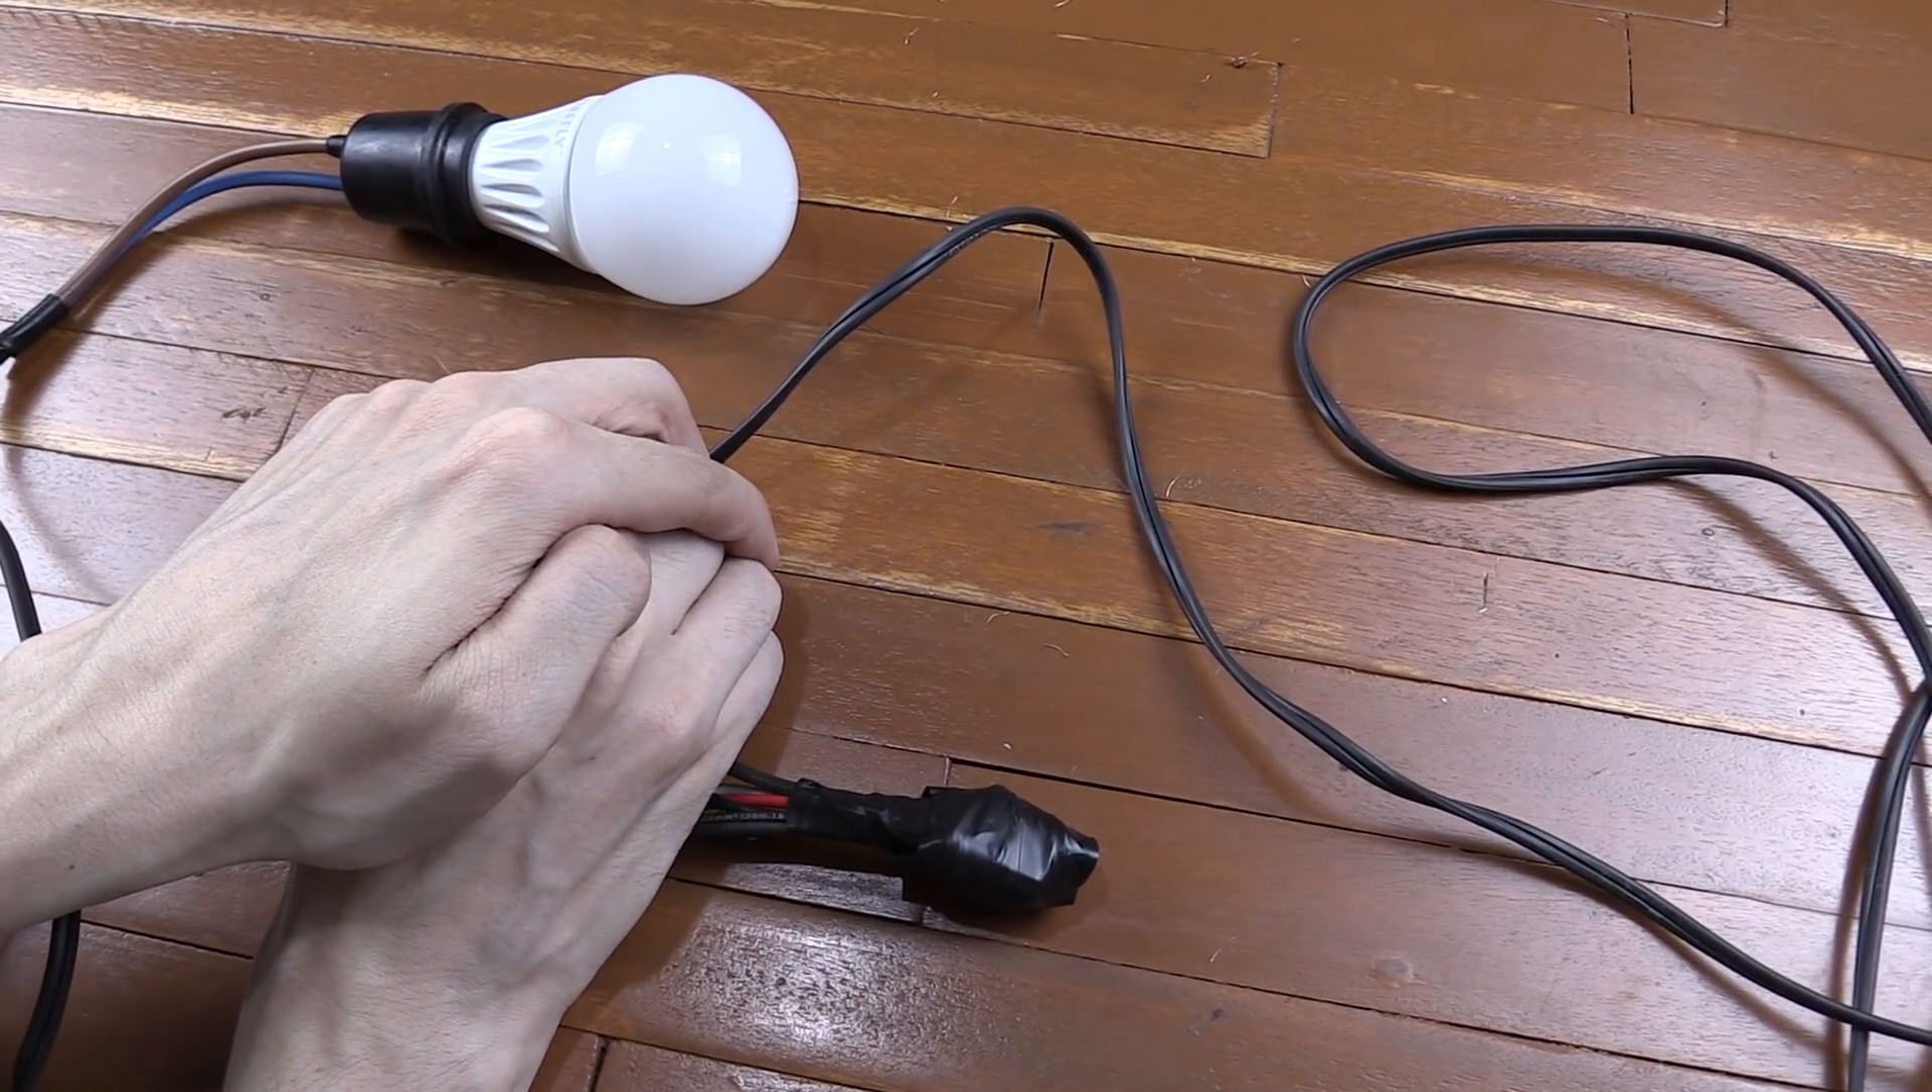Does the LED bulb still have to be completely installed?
No.